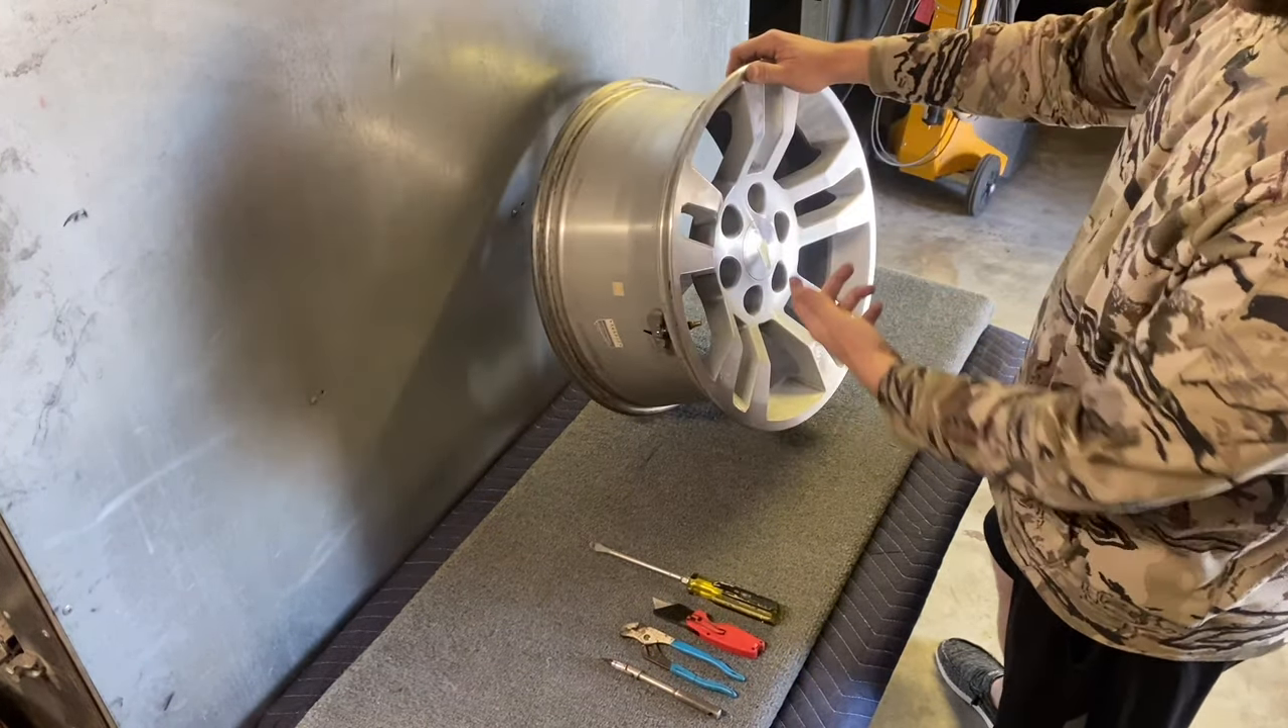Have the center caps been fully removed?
No.